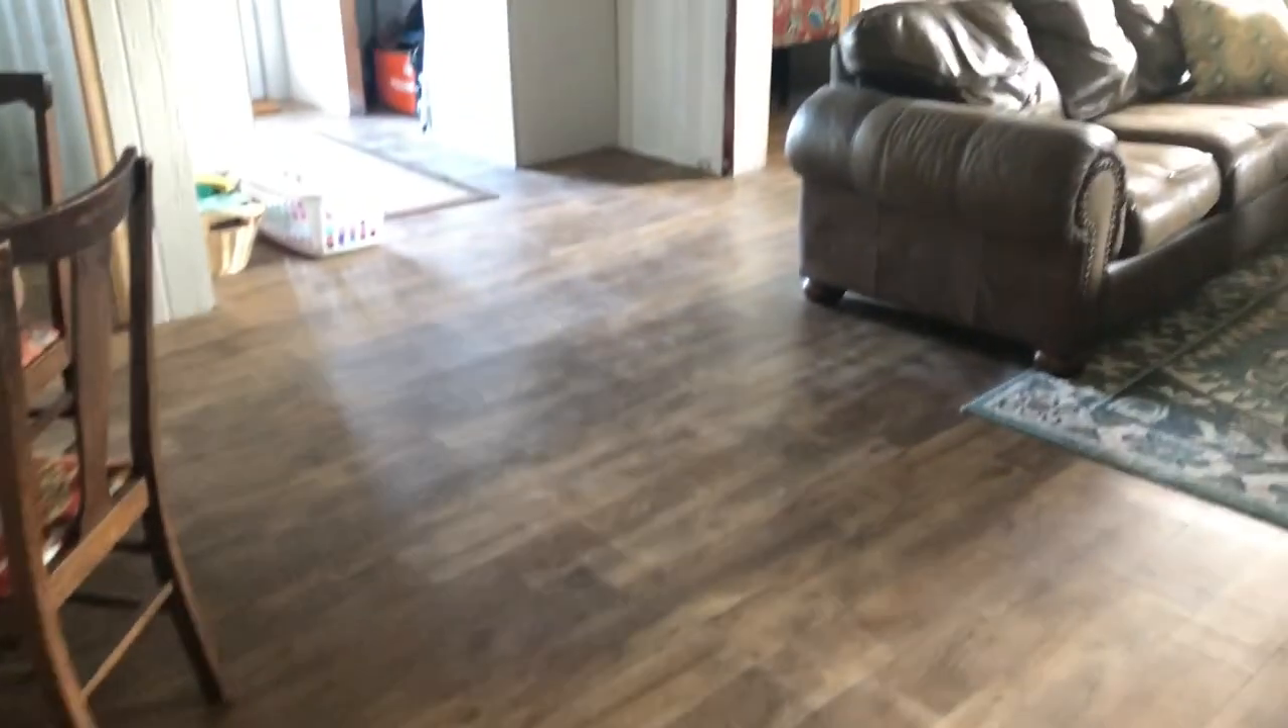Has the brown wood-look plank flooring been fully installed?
Yes.